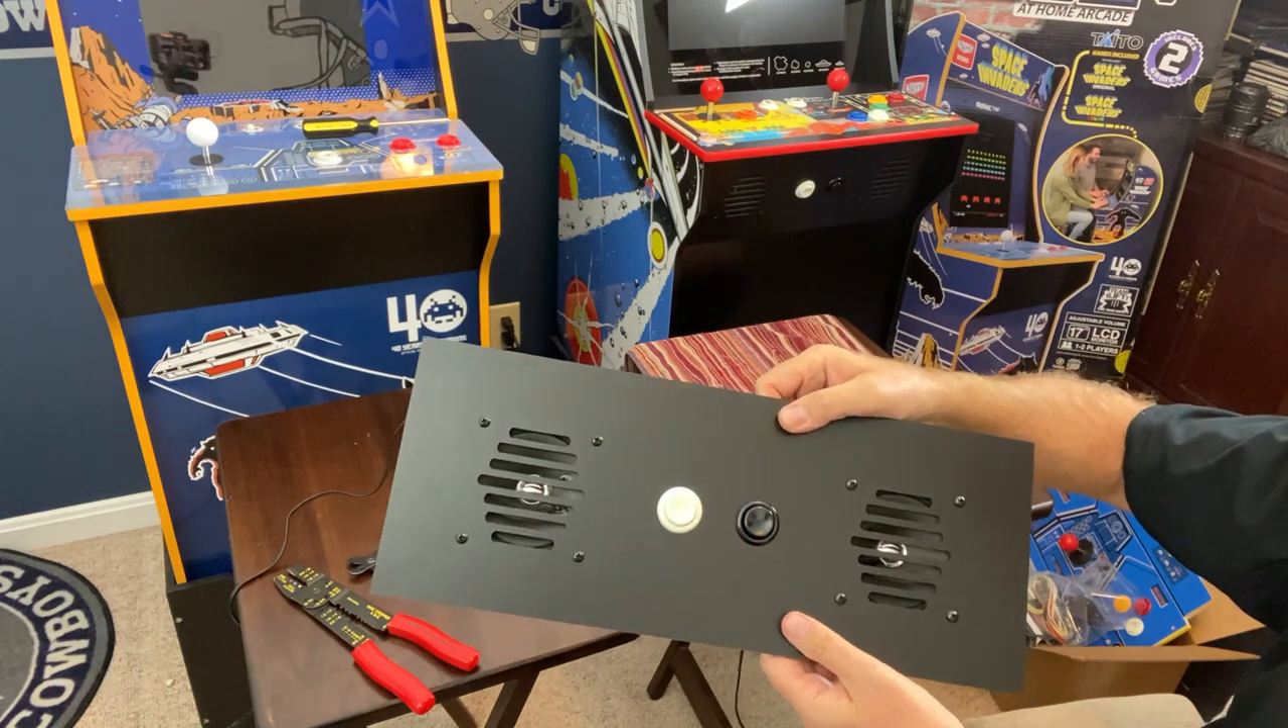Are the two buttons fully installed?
Yes.